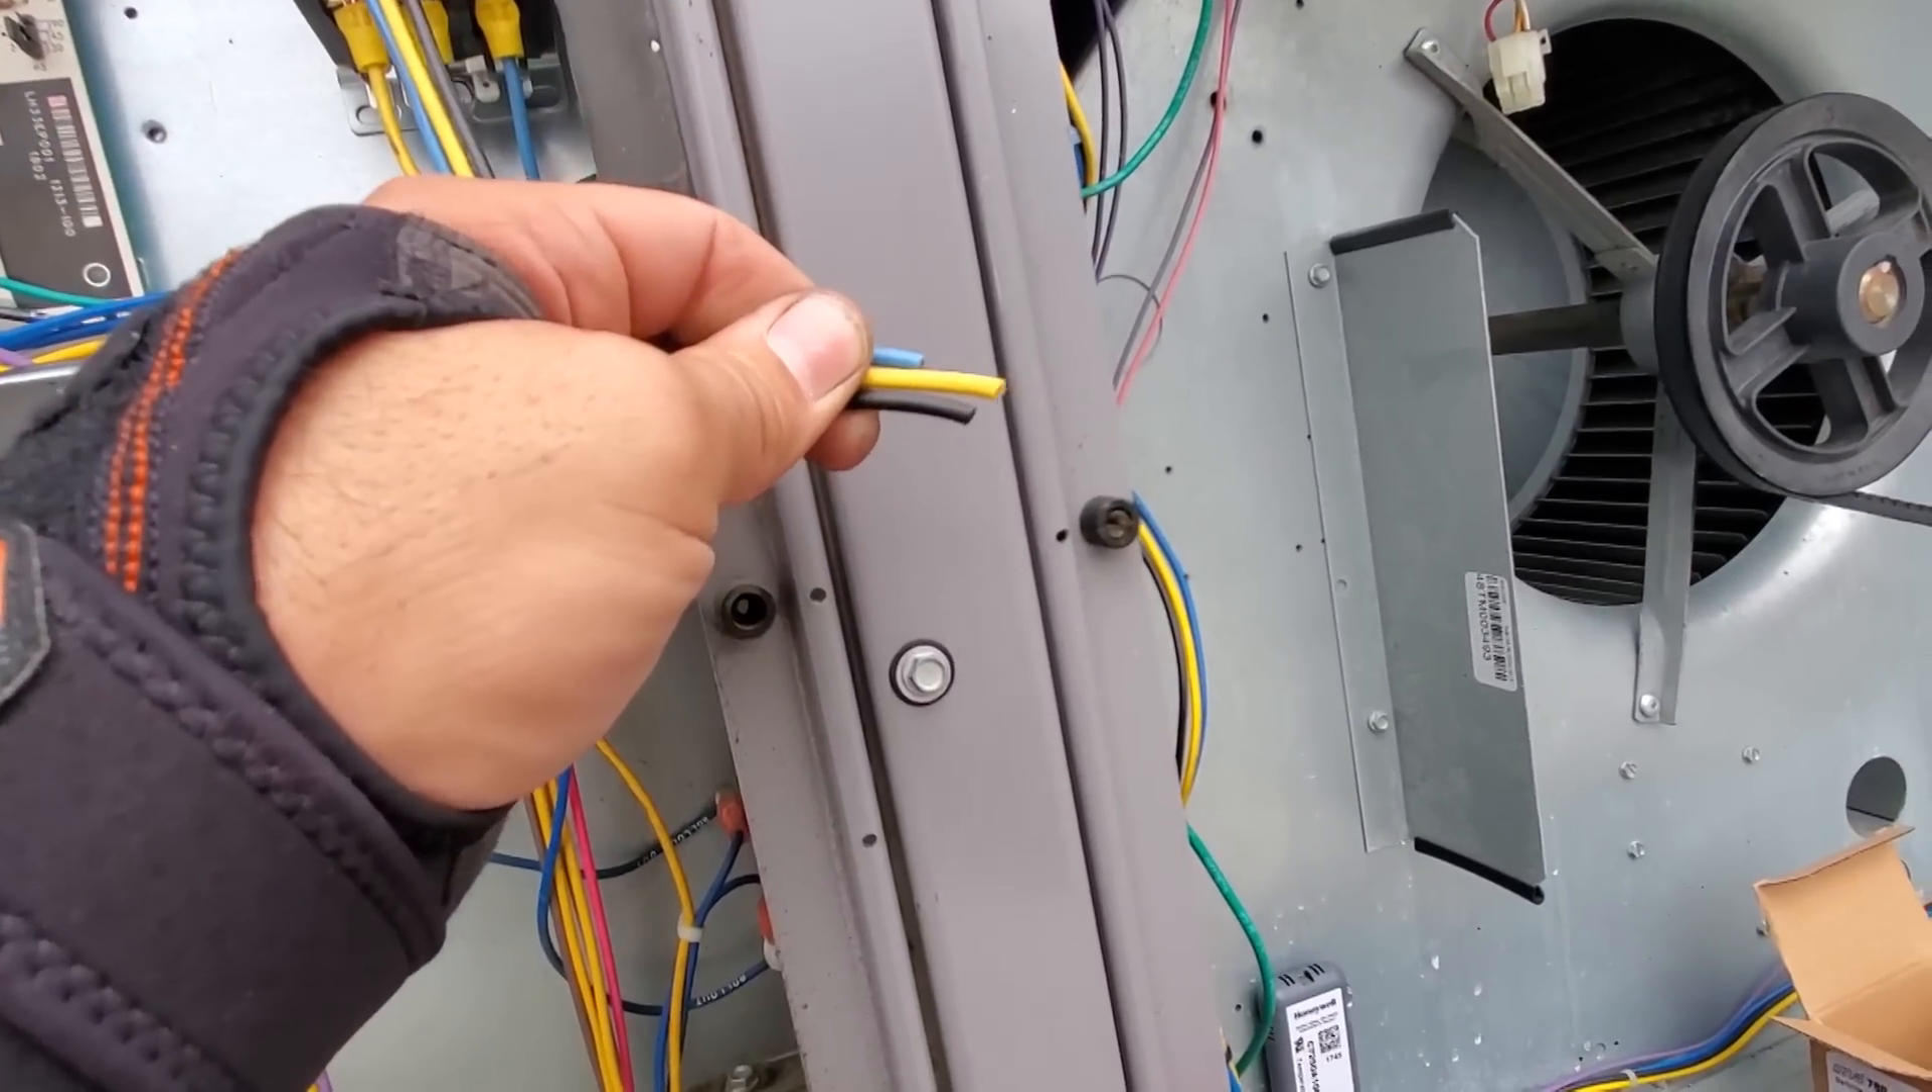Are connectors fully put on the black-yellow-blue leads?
No.